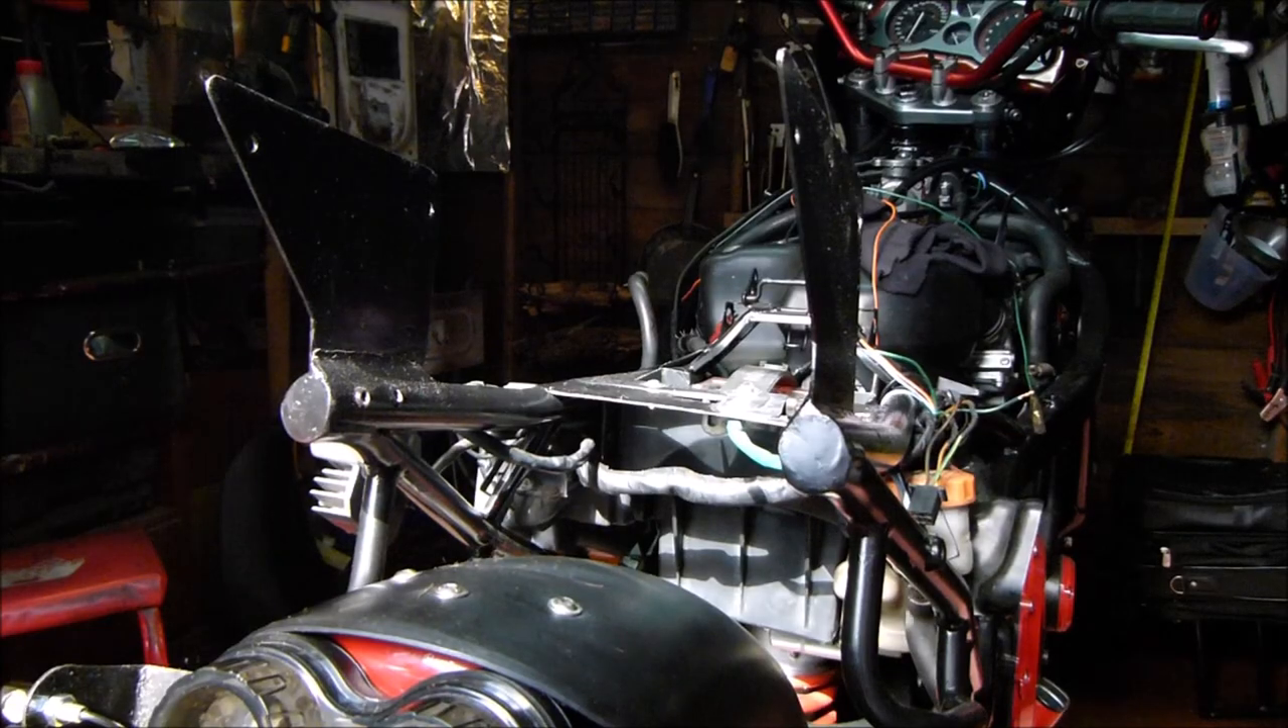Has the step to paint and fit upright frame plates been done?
Yes.